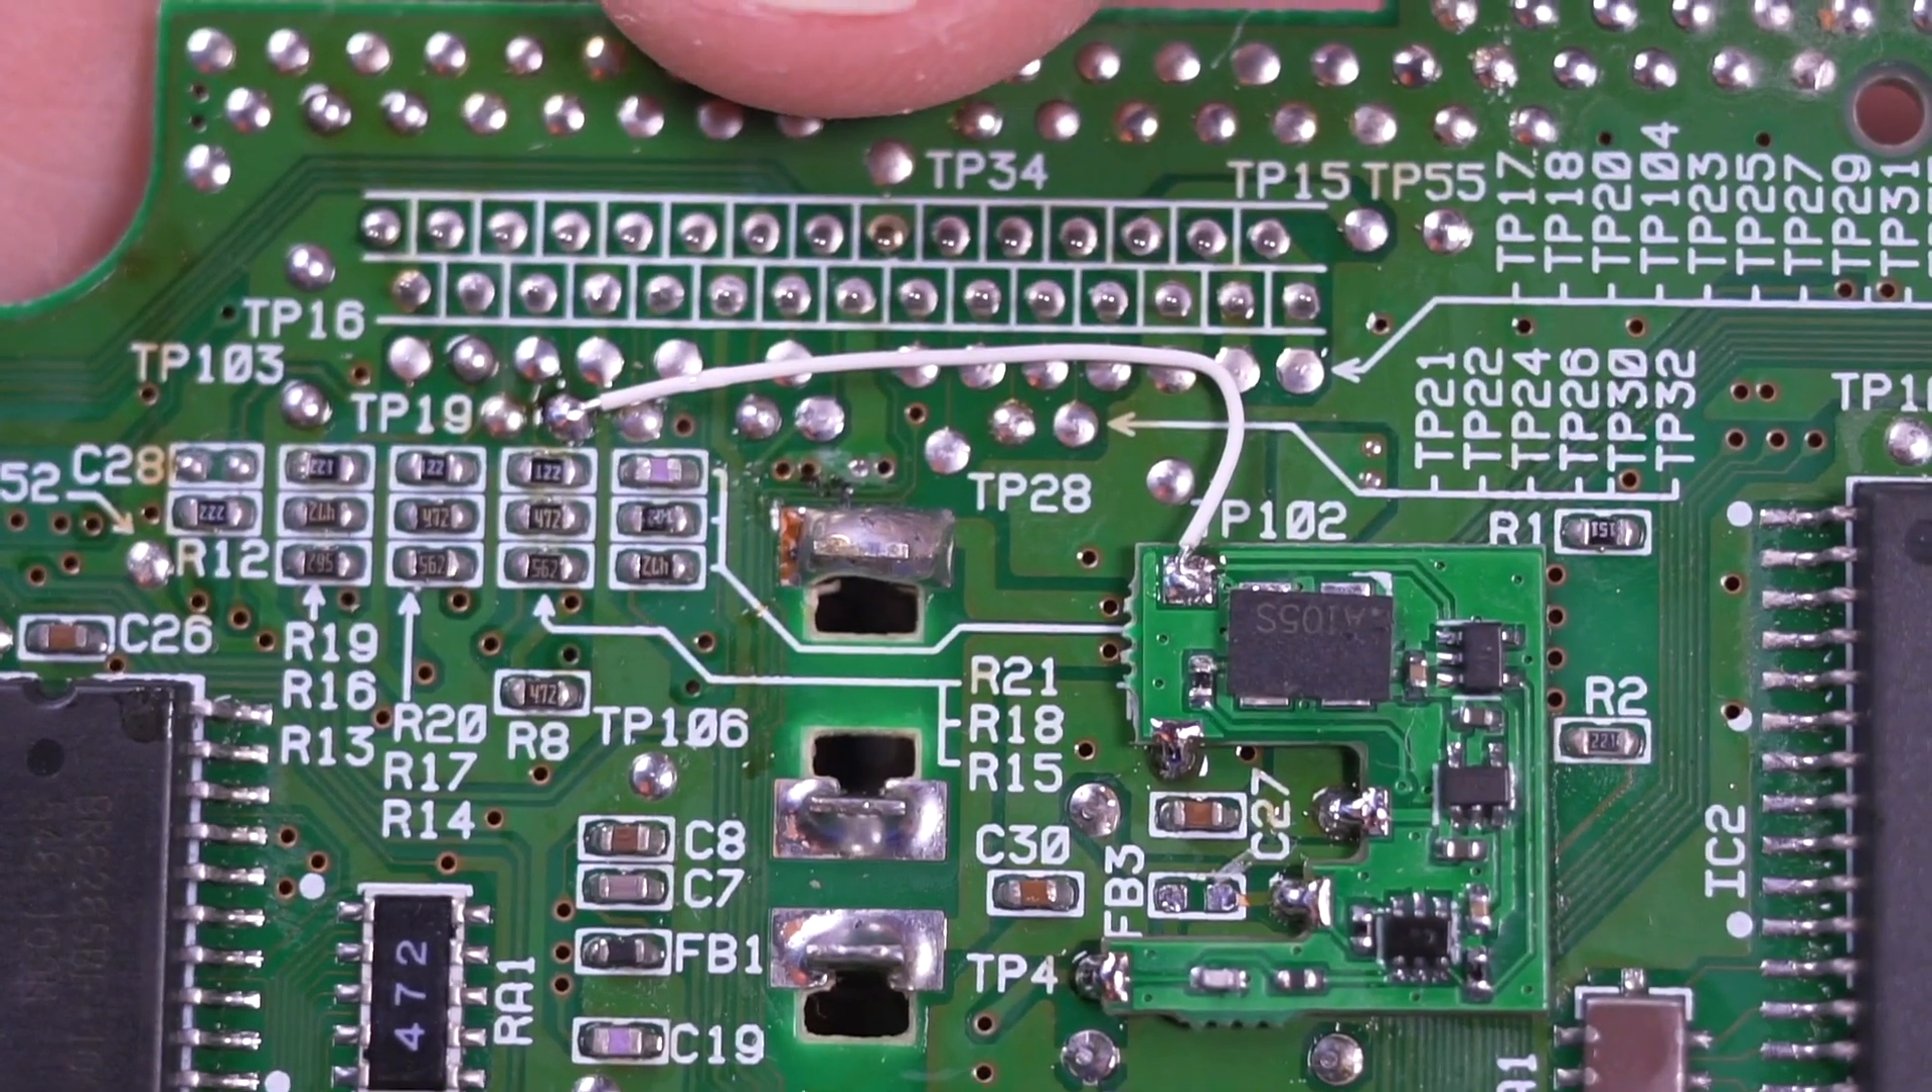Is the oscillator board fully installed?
Yes.